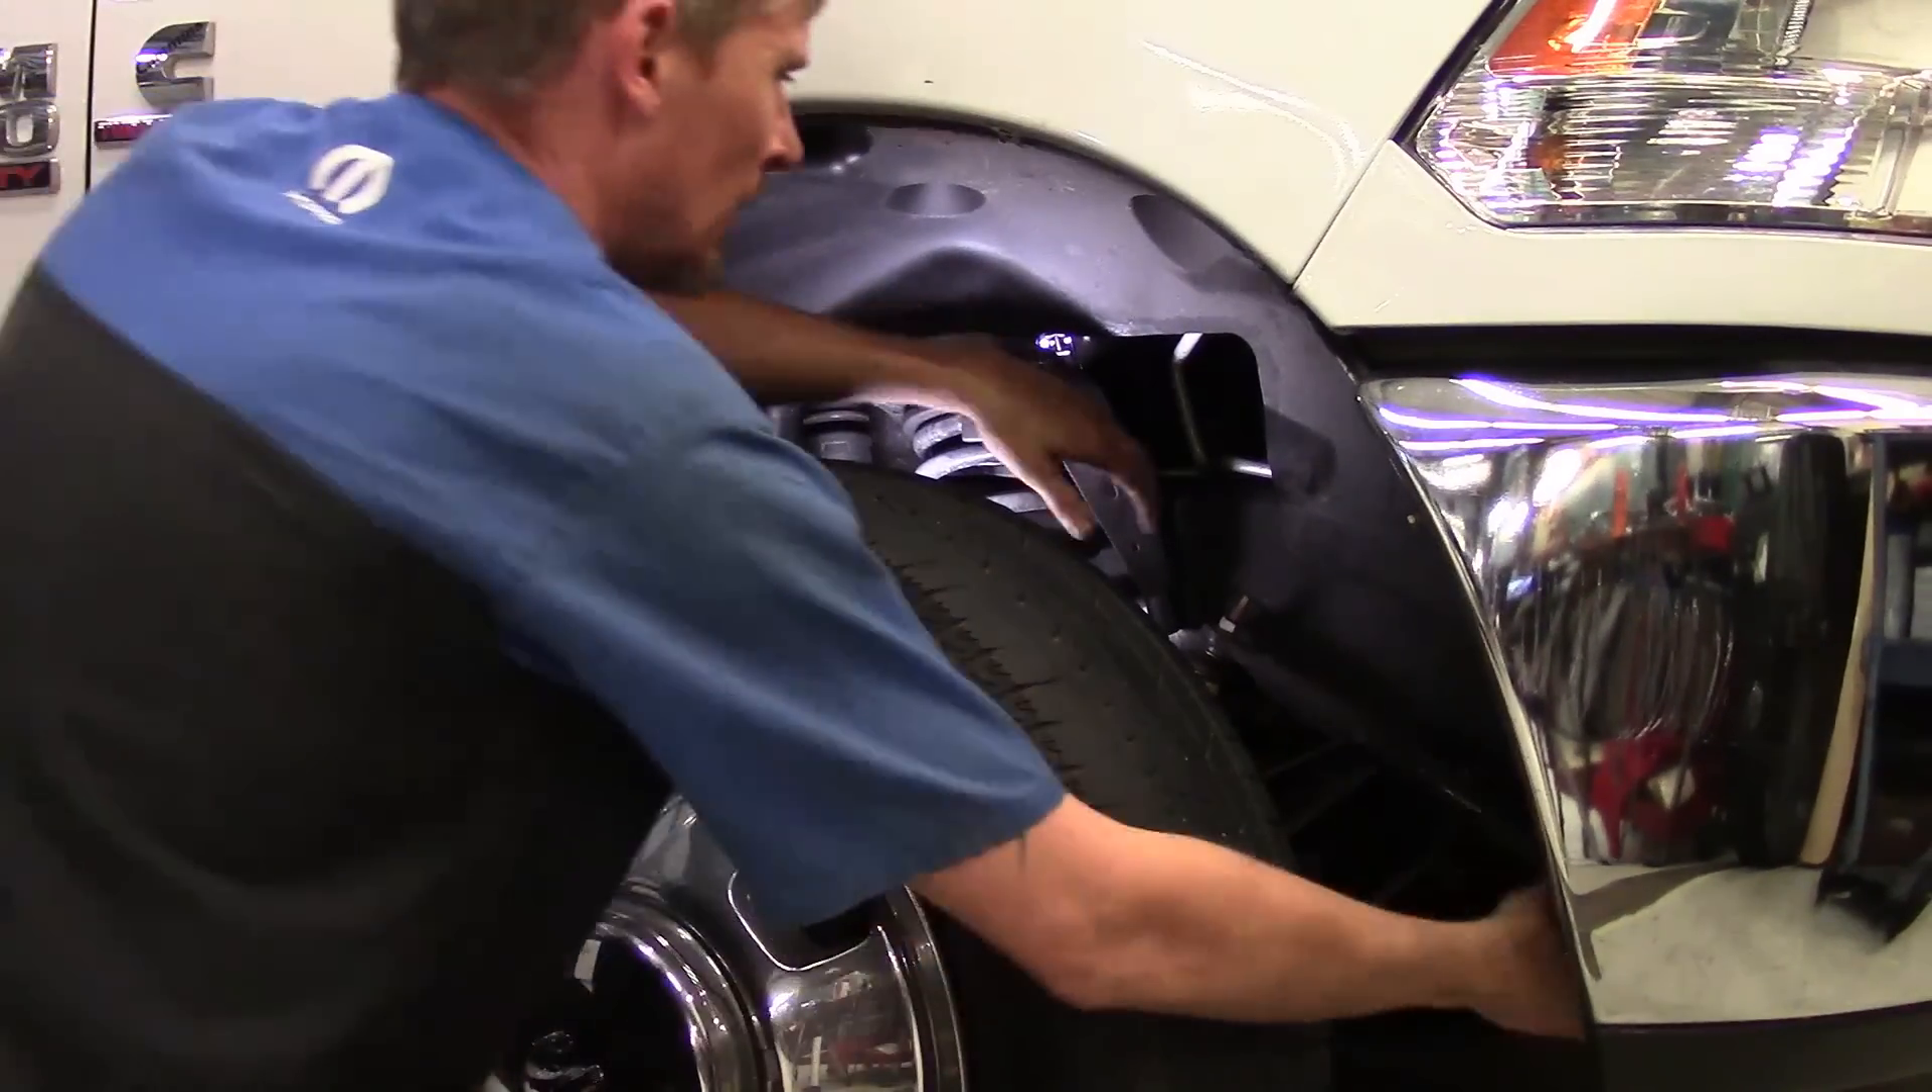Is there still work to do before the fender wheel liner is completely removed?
Yes.